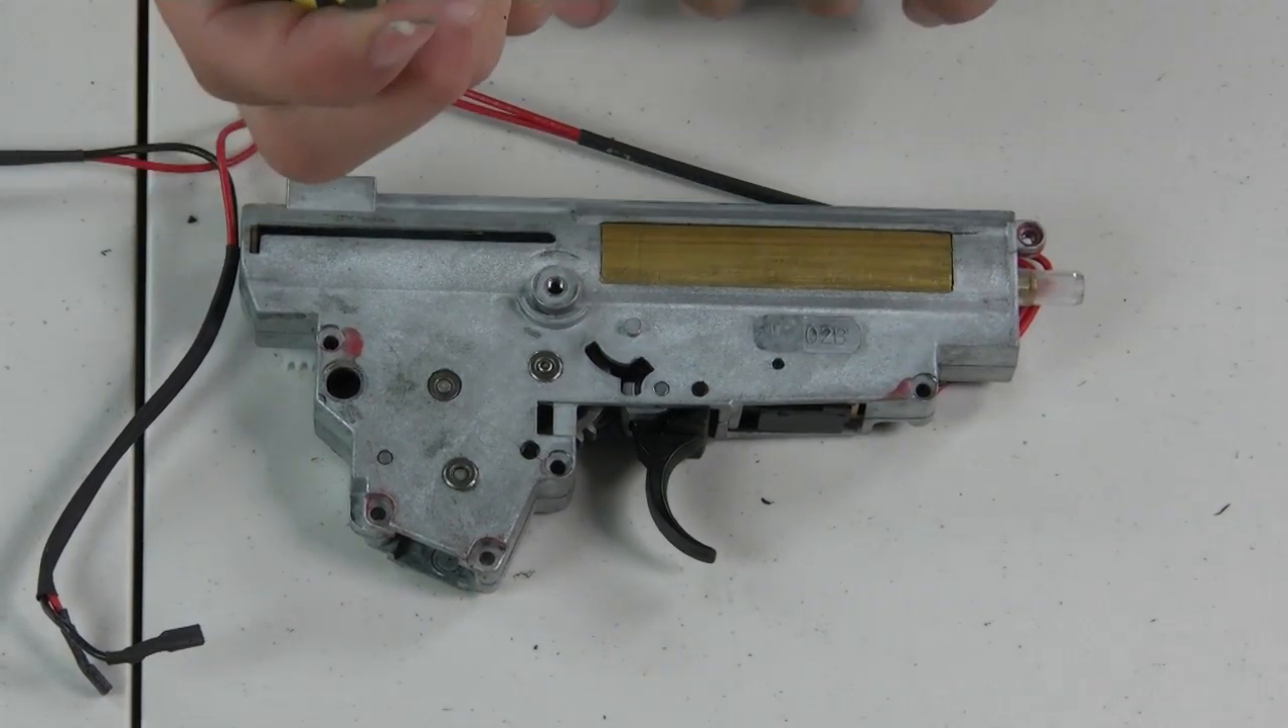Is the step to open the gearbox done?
No.